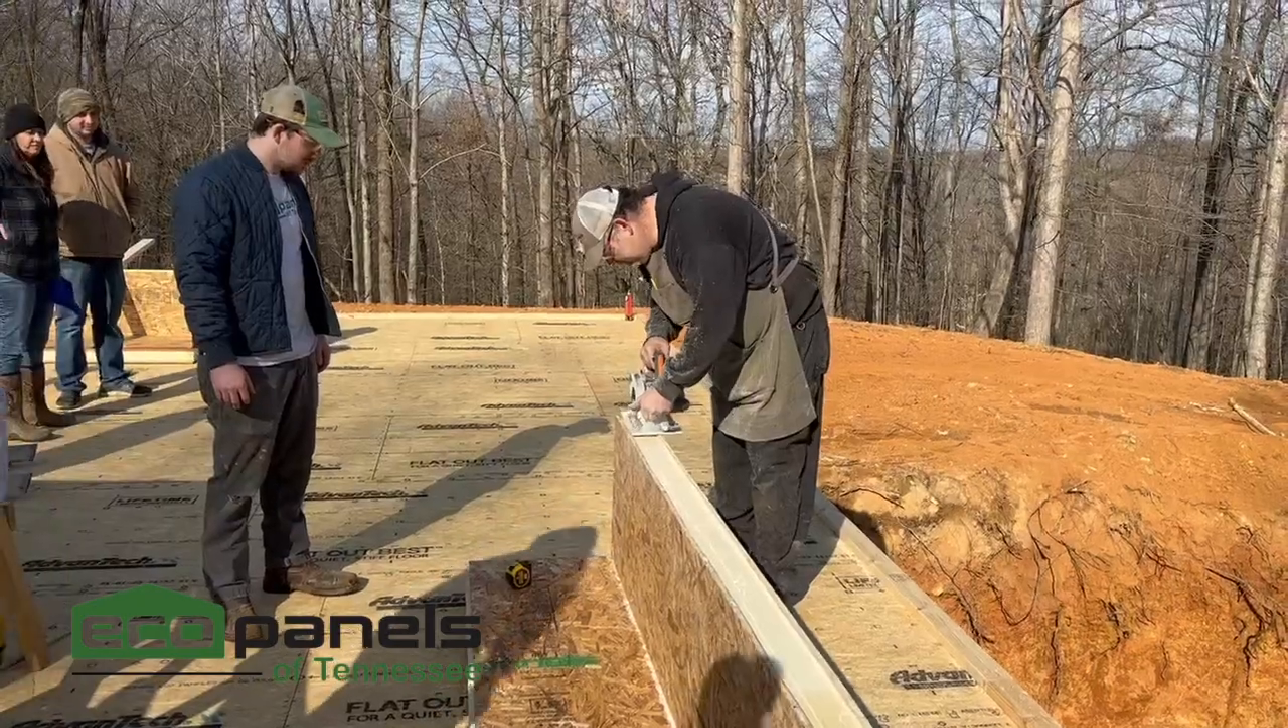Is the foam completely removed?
No.